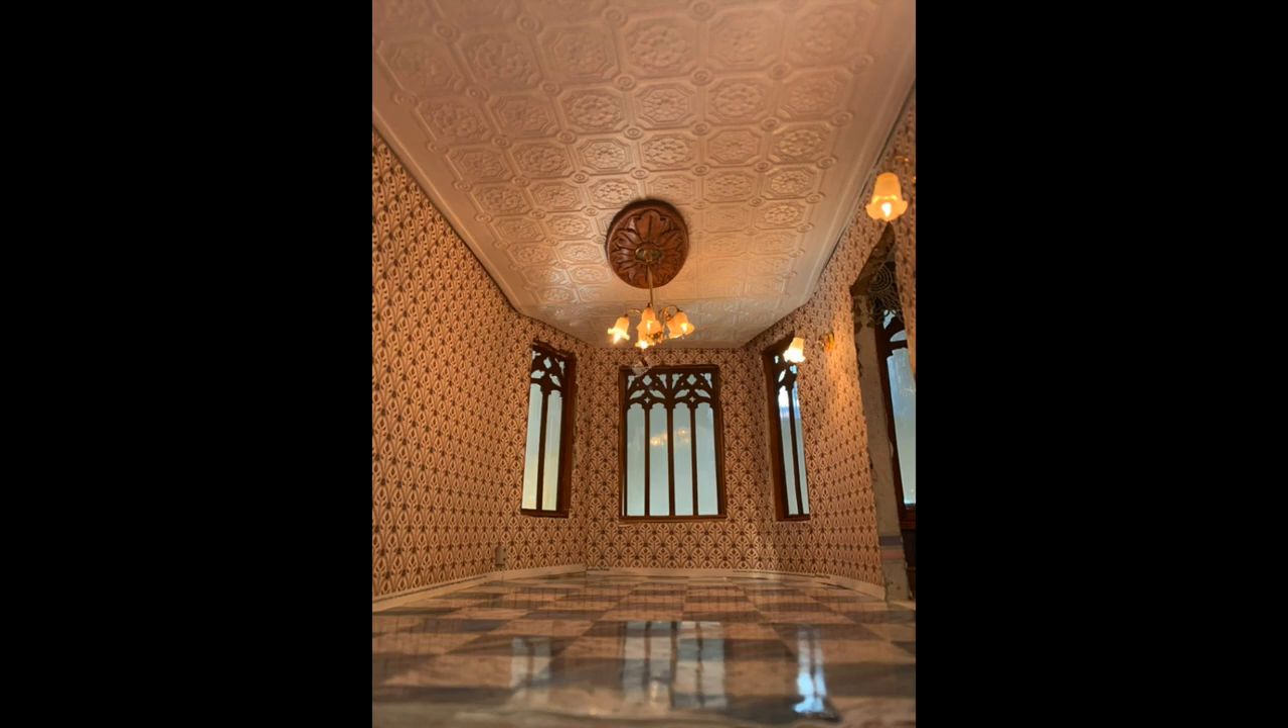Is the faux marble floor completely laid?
Yes.